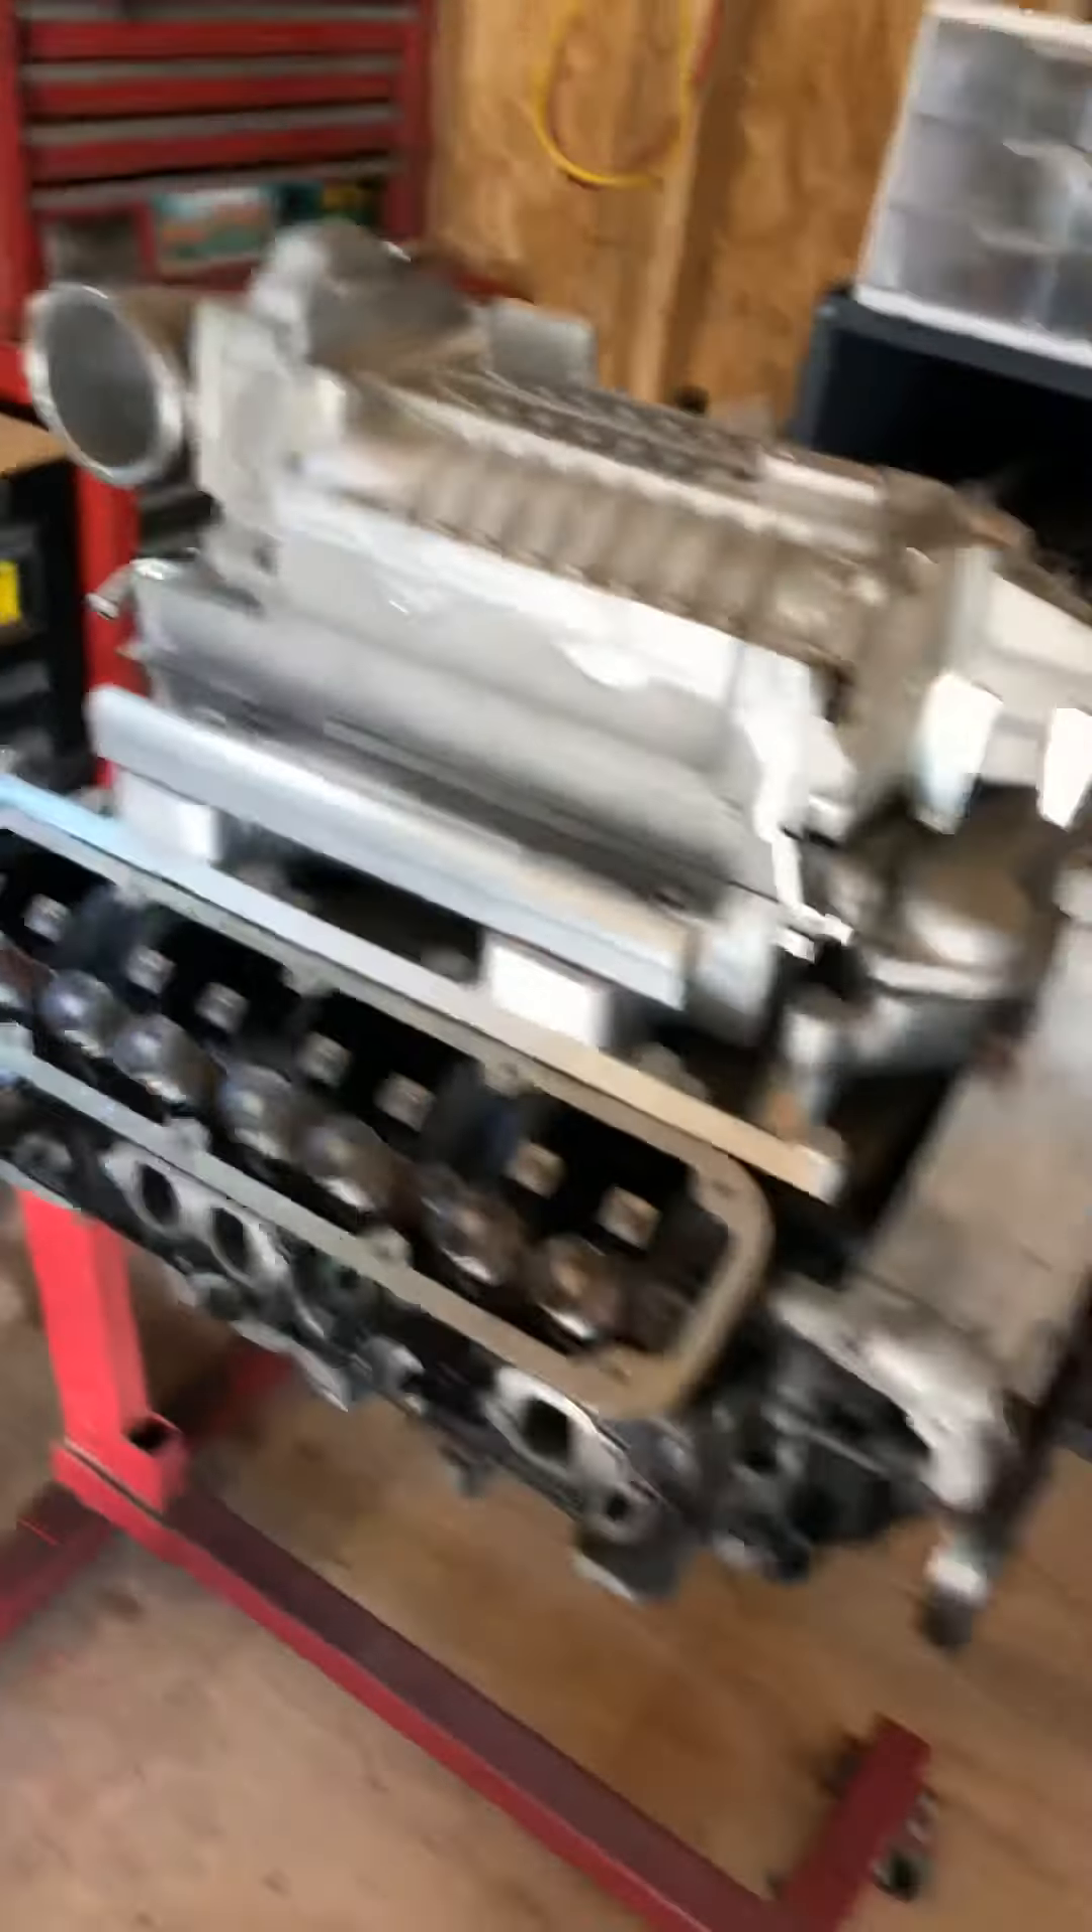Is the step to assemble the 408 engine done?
No.